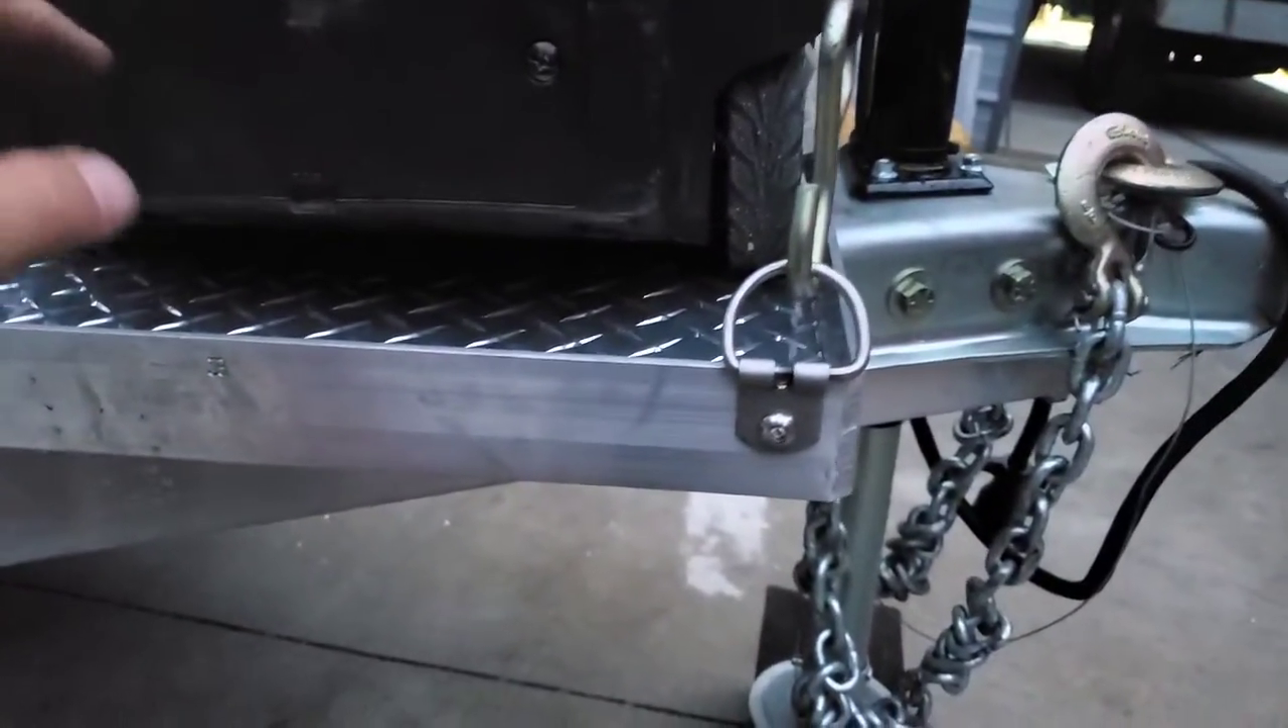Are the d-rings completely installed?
Yes.